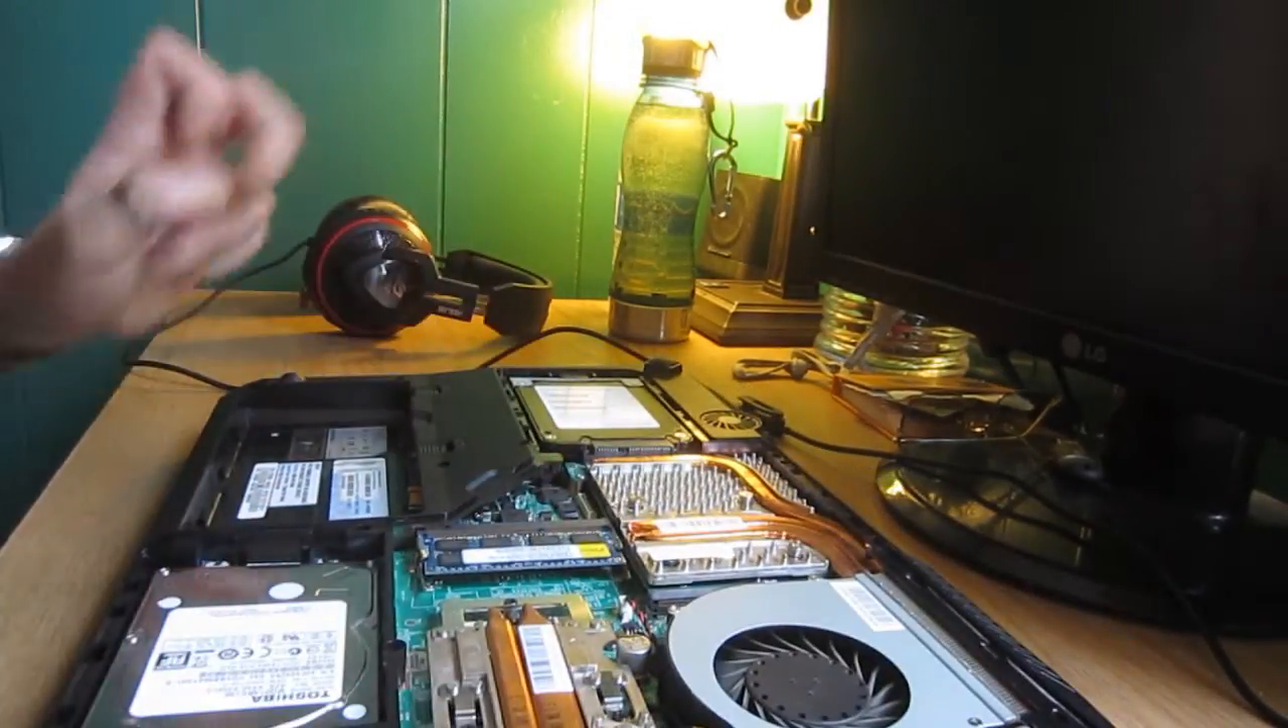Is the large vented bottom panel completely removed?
Yes.